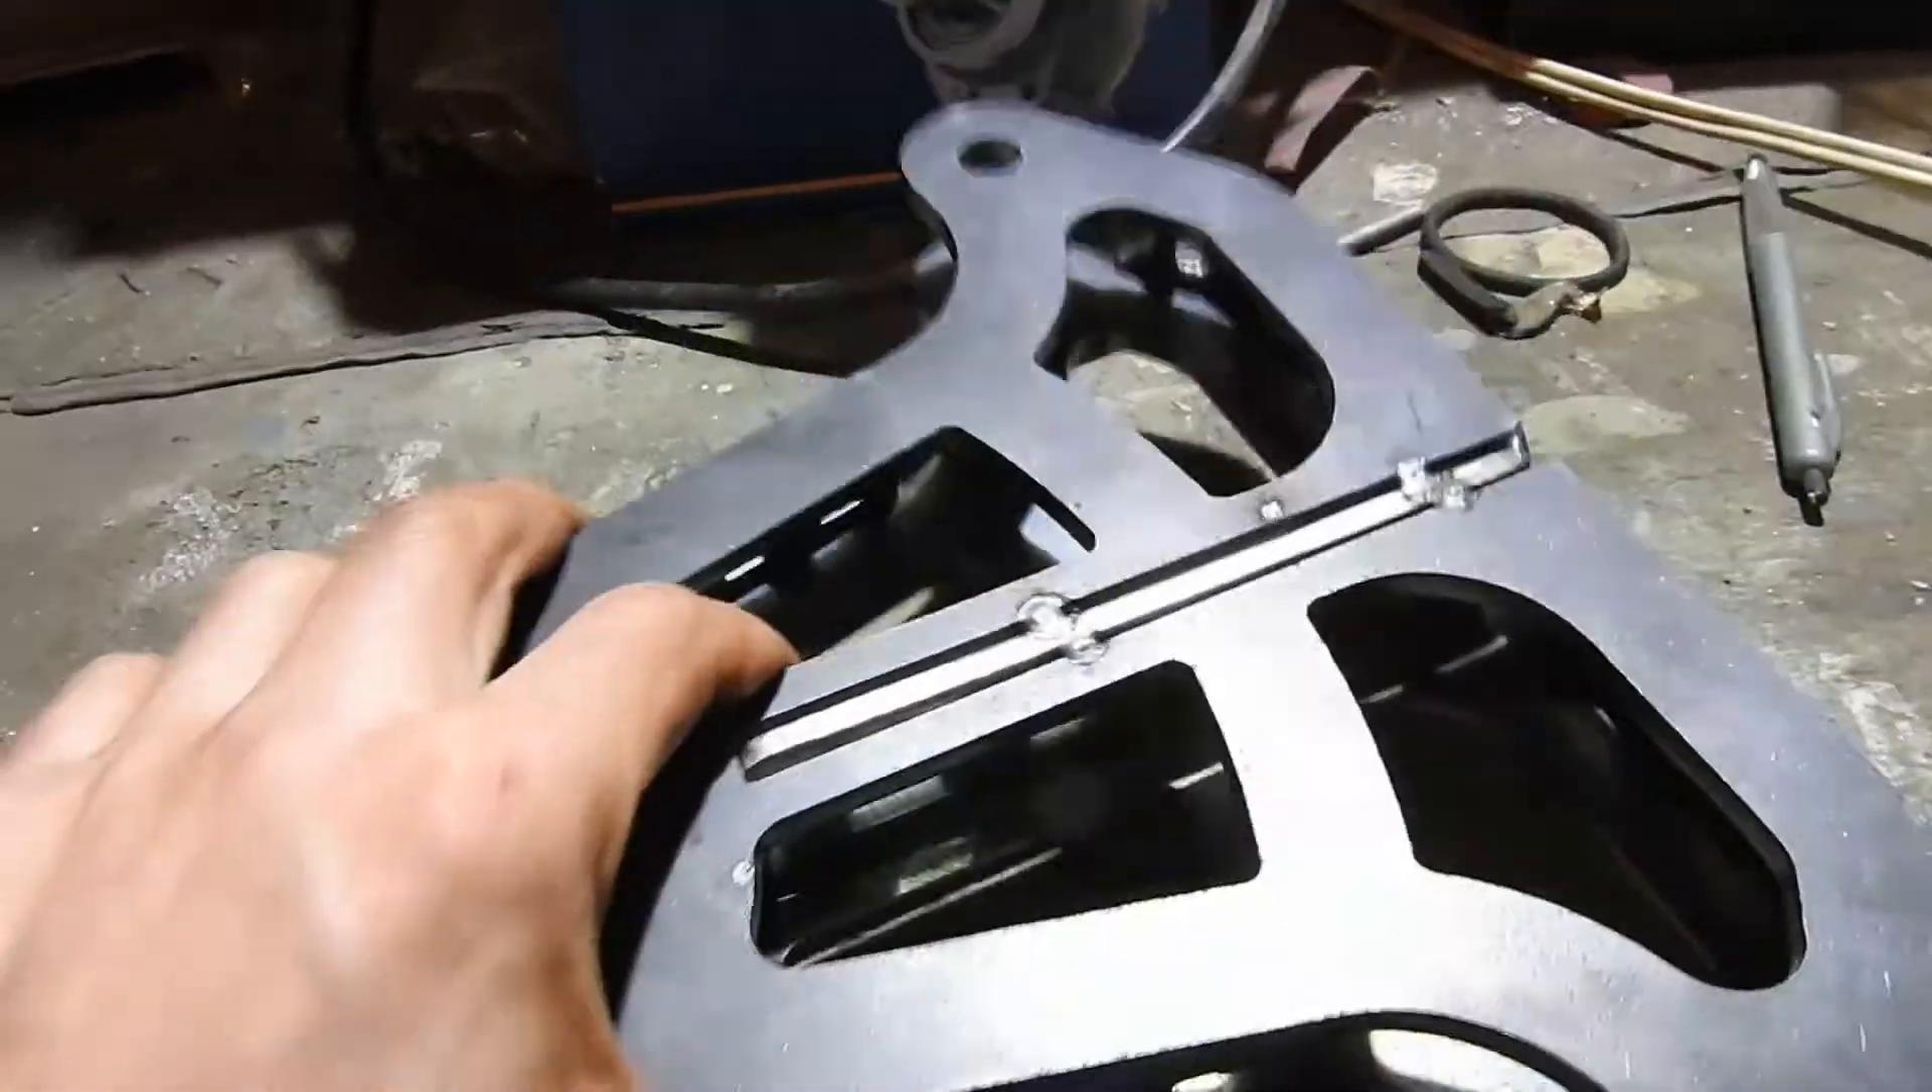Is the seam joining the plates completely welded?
No.